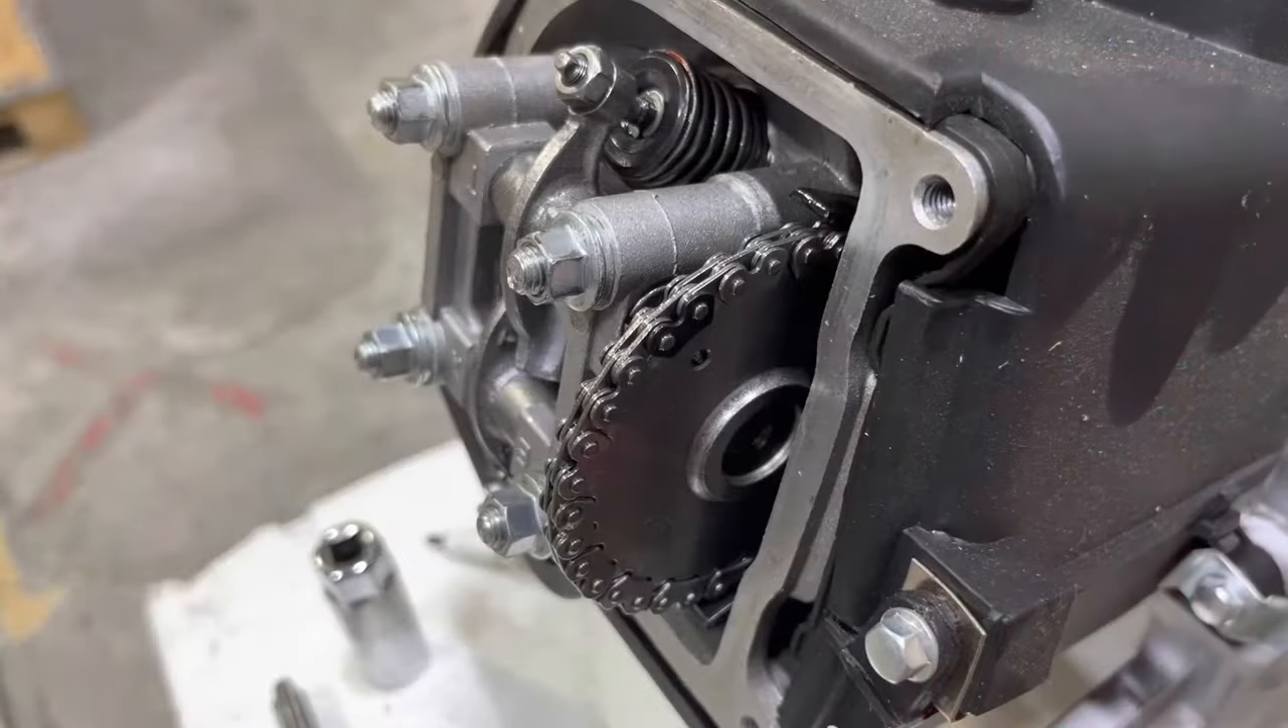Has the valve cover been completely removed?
Yes.